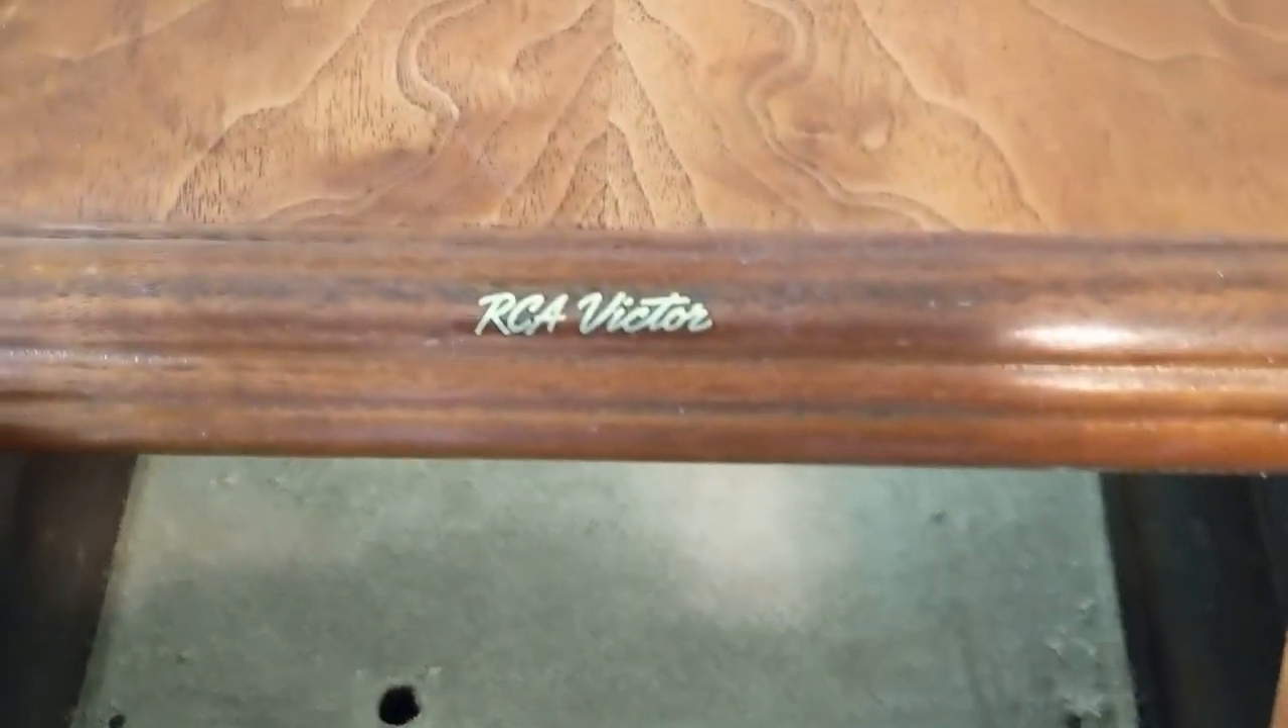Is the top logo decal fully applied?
Yes.